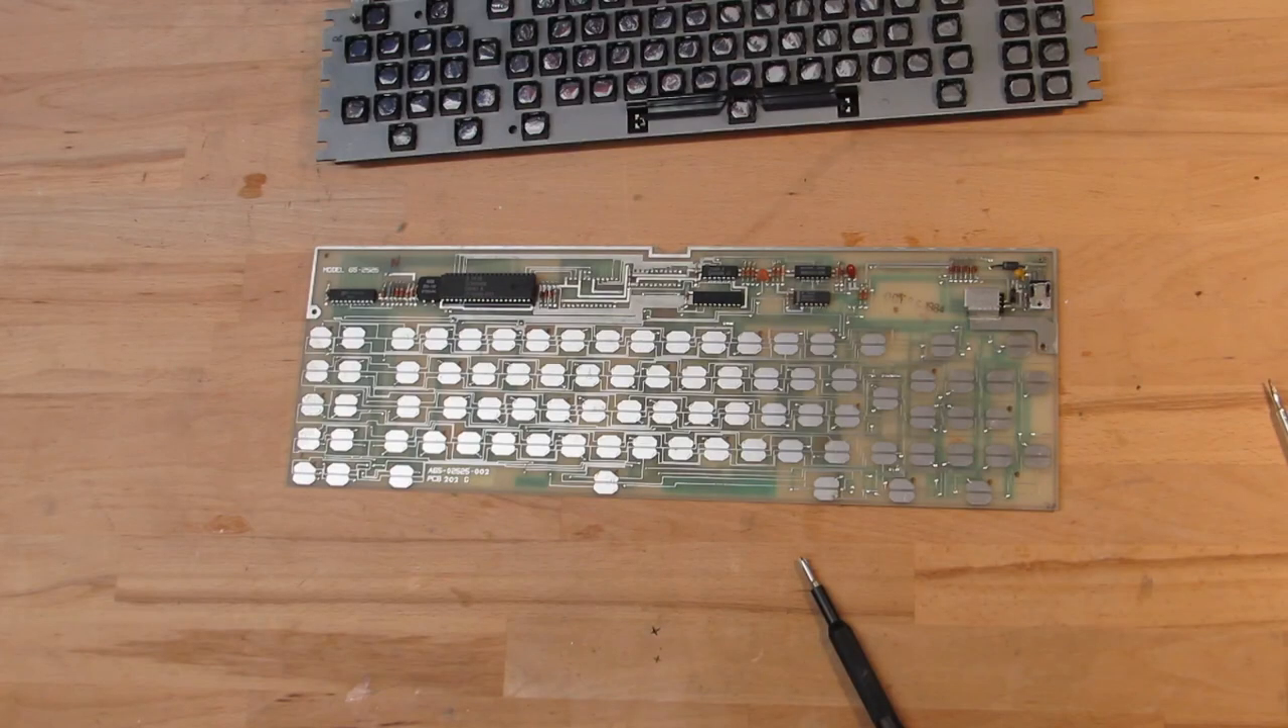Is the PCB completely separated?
Yes.